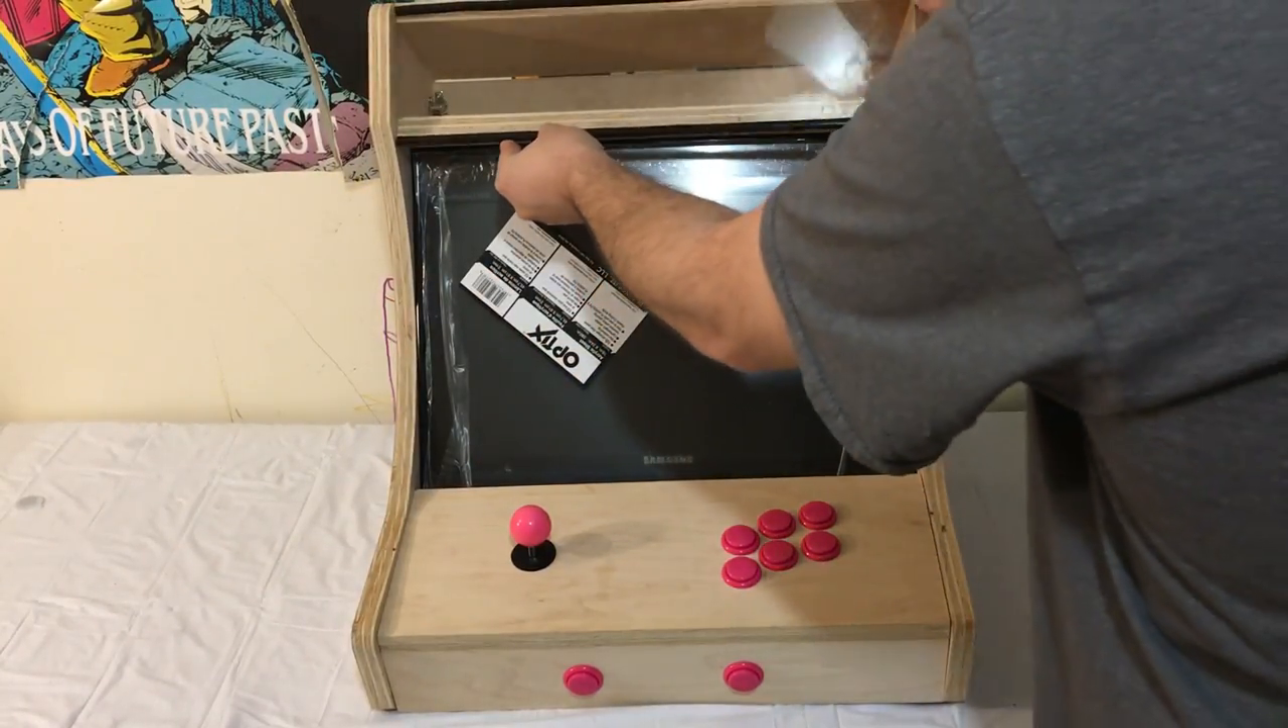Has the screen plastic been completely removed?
No.